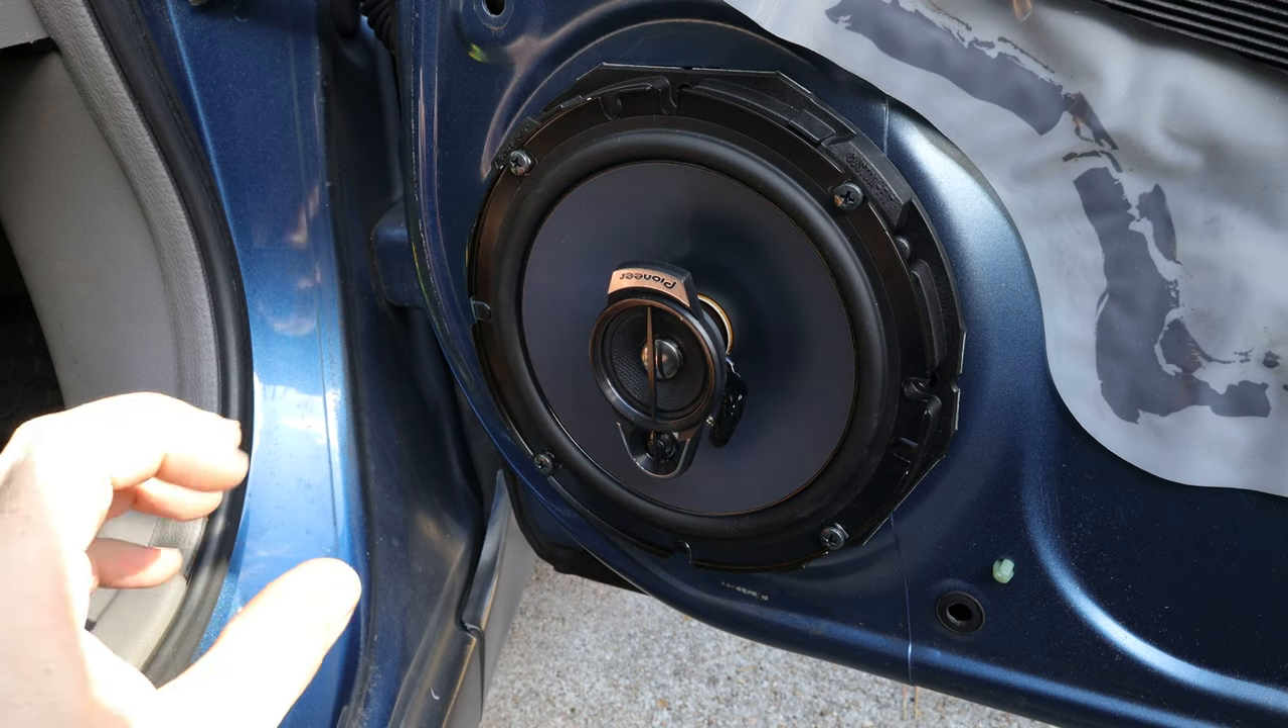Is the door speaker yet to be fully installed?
No.